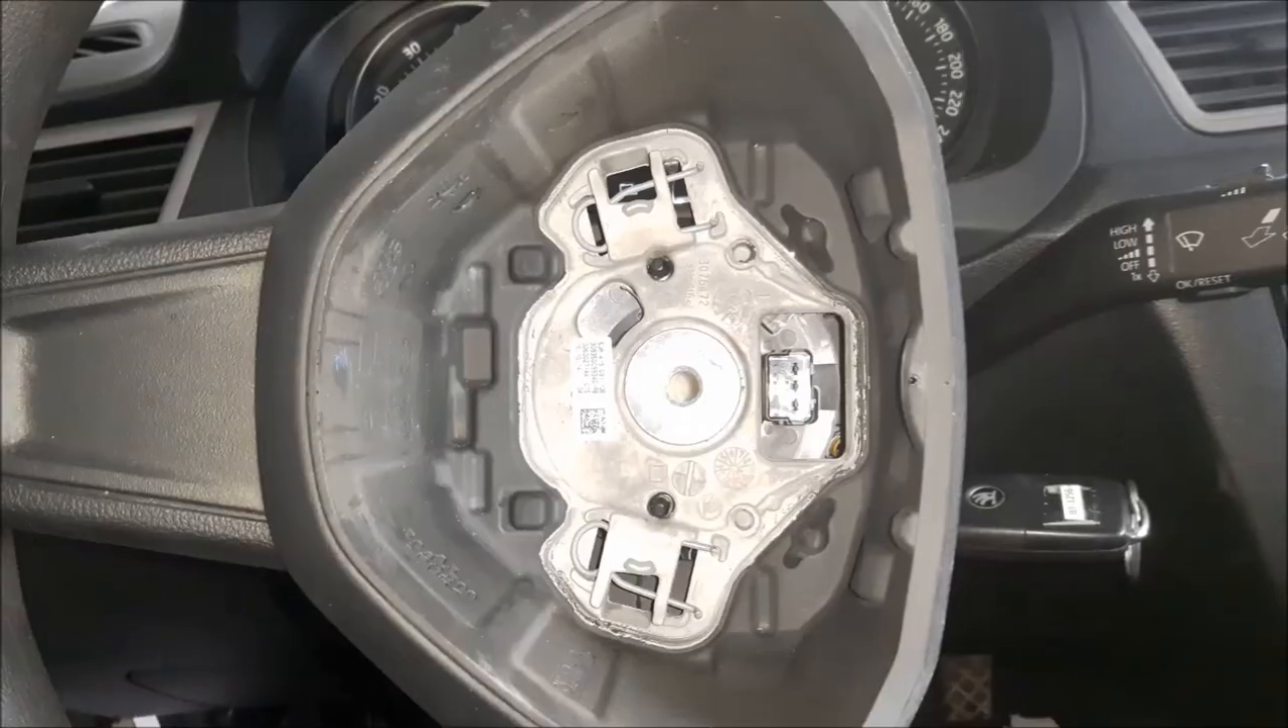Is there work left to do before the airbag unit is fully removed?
No.